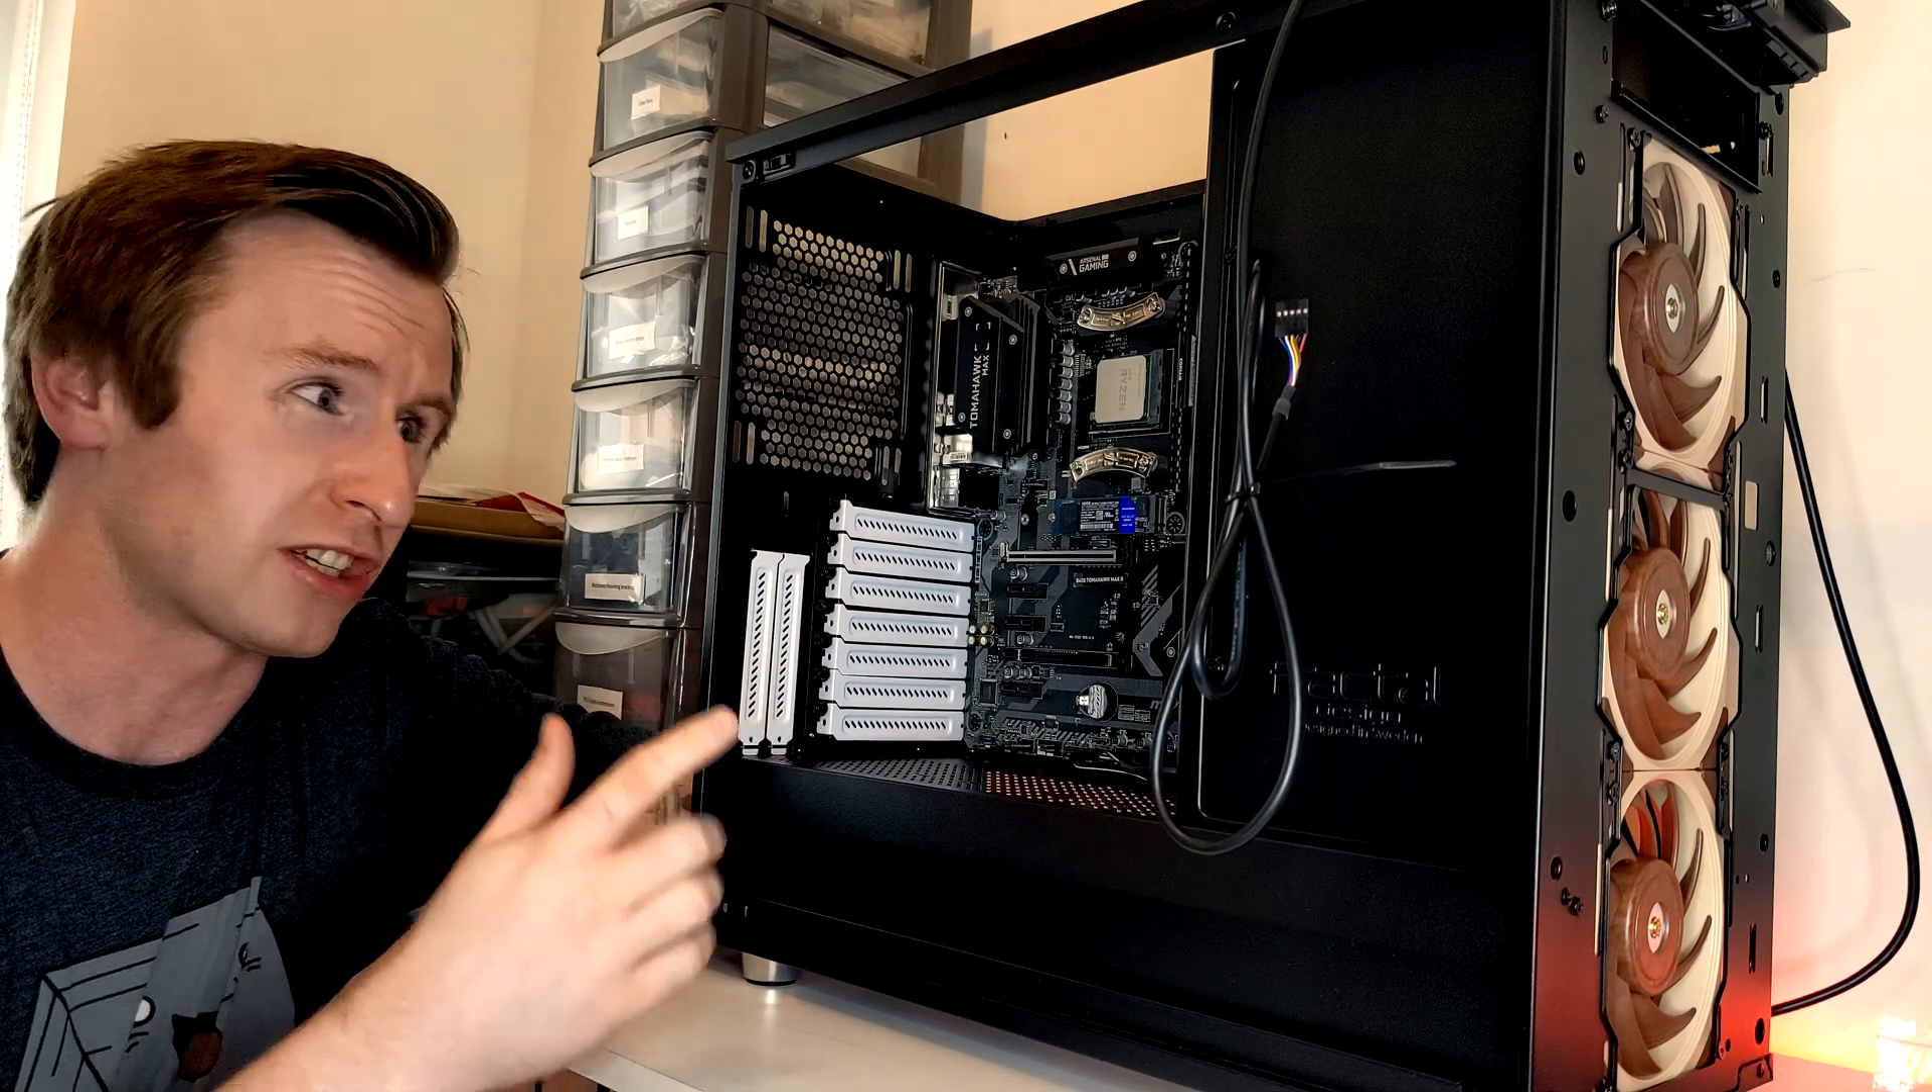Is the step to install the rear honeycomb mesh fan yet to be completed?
Yes.